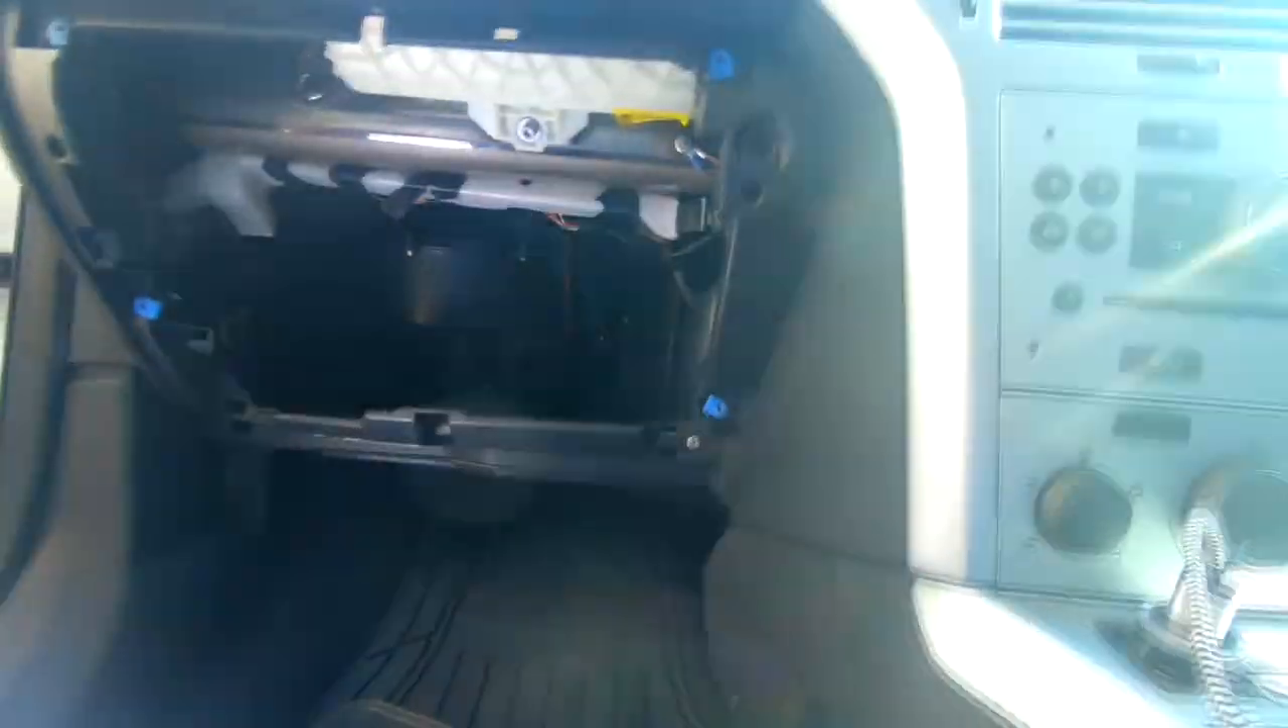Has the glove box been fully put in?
No.